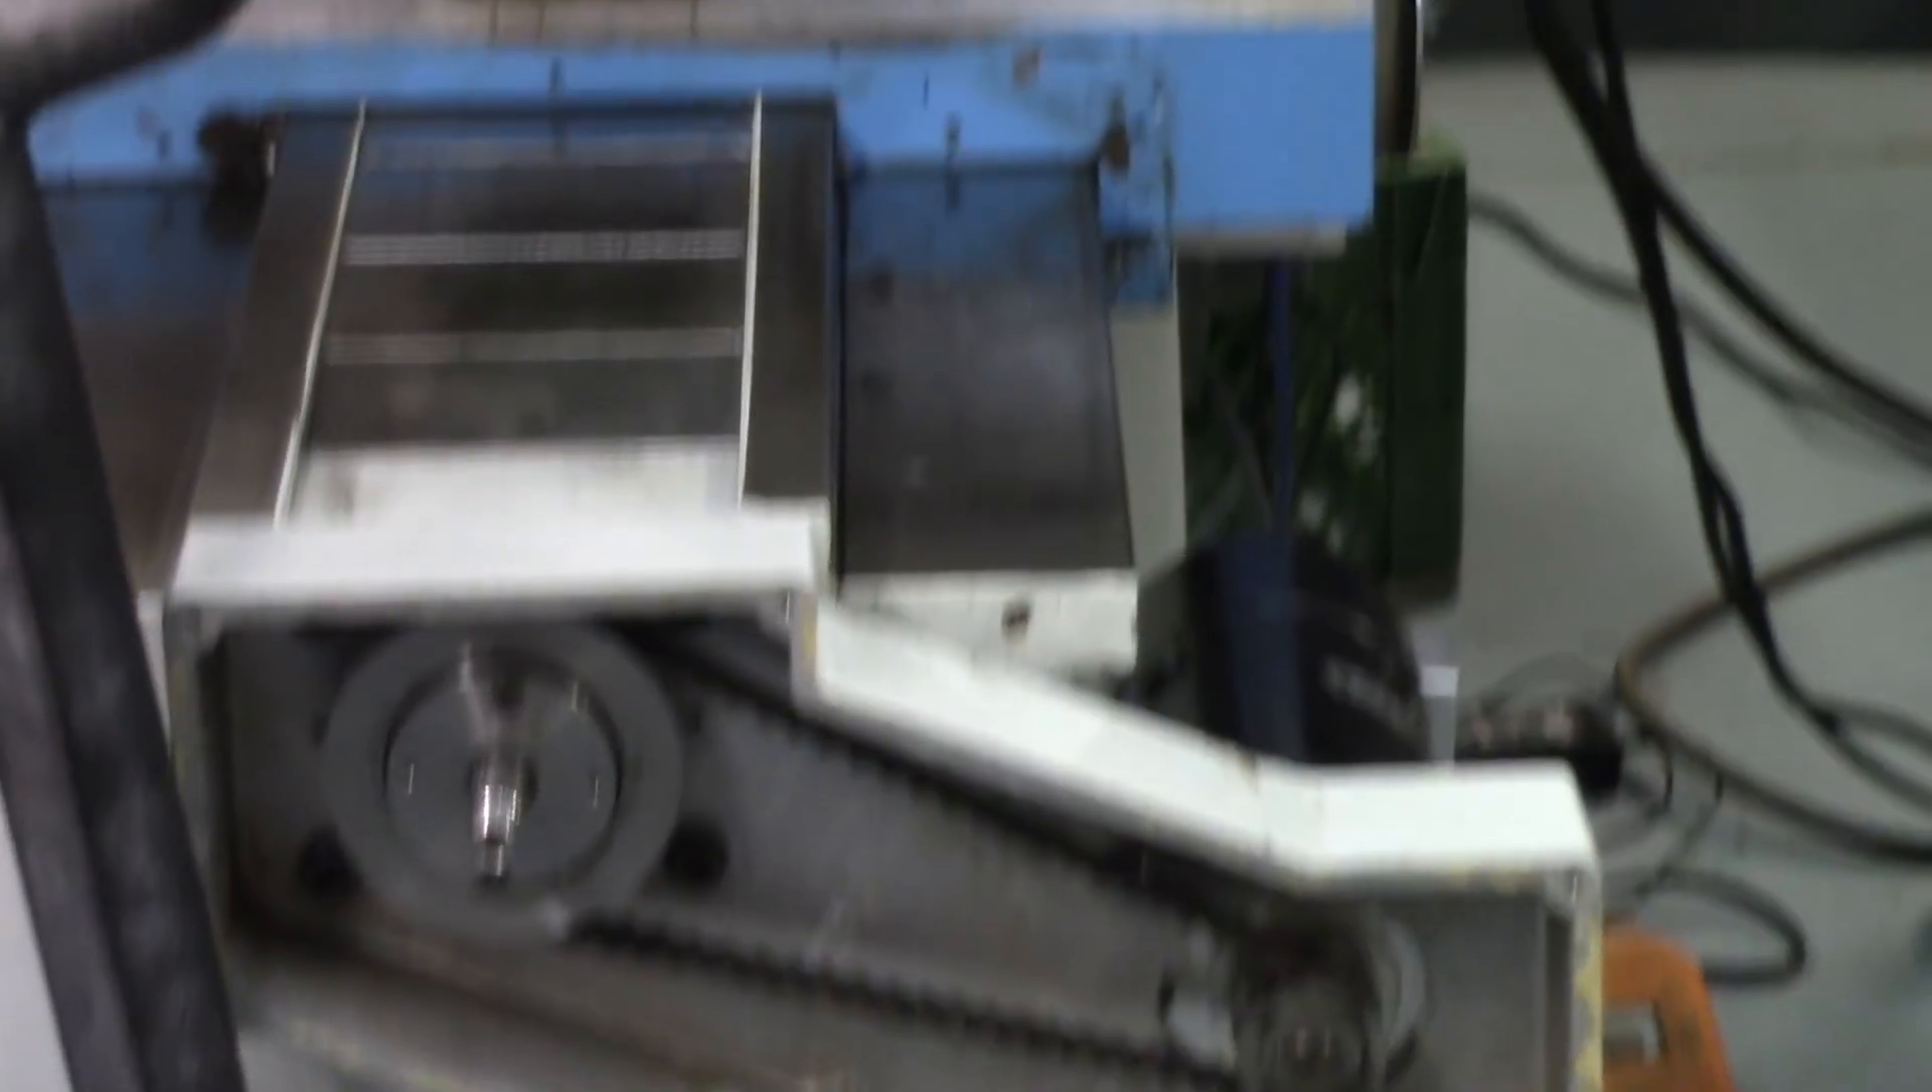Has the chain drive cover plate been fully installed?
No.